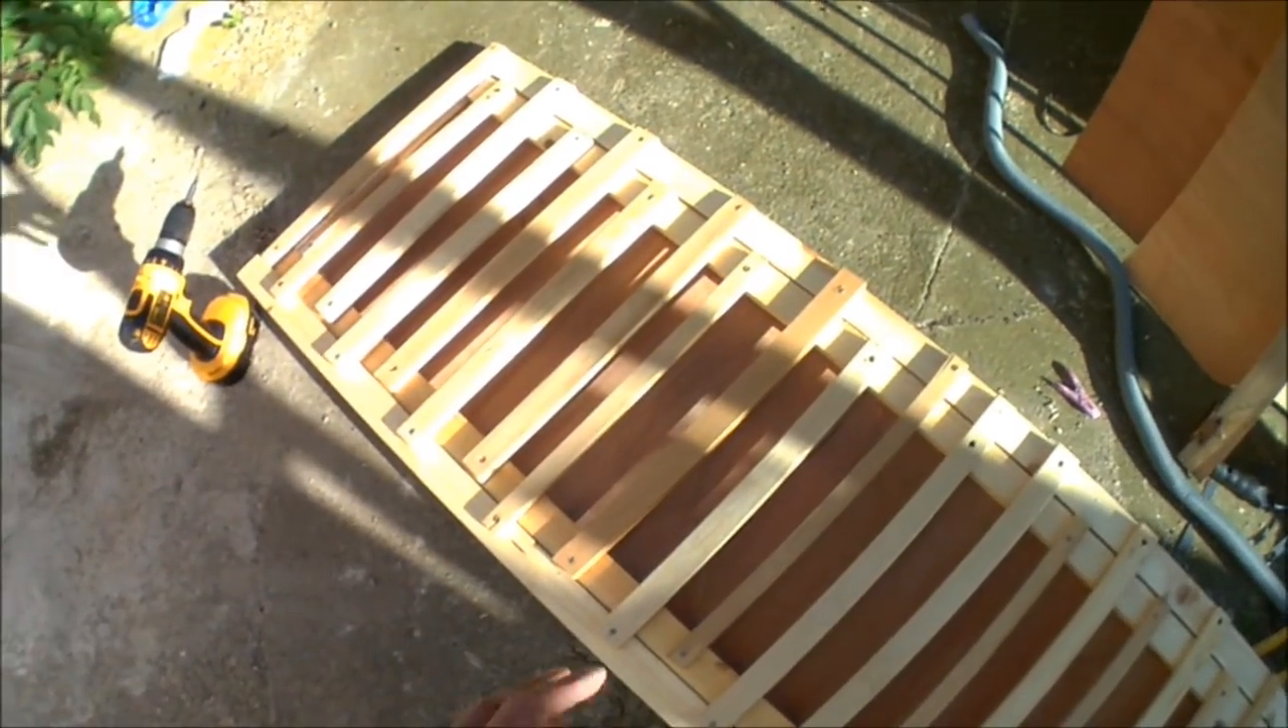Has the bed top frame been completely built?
Yes.